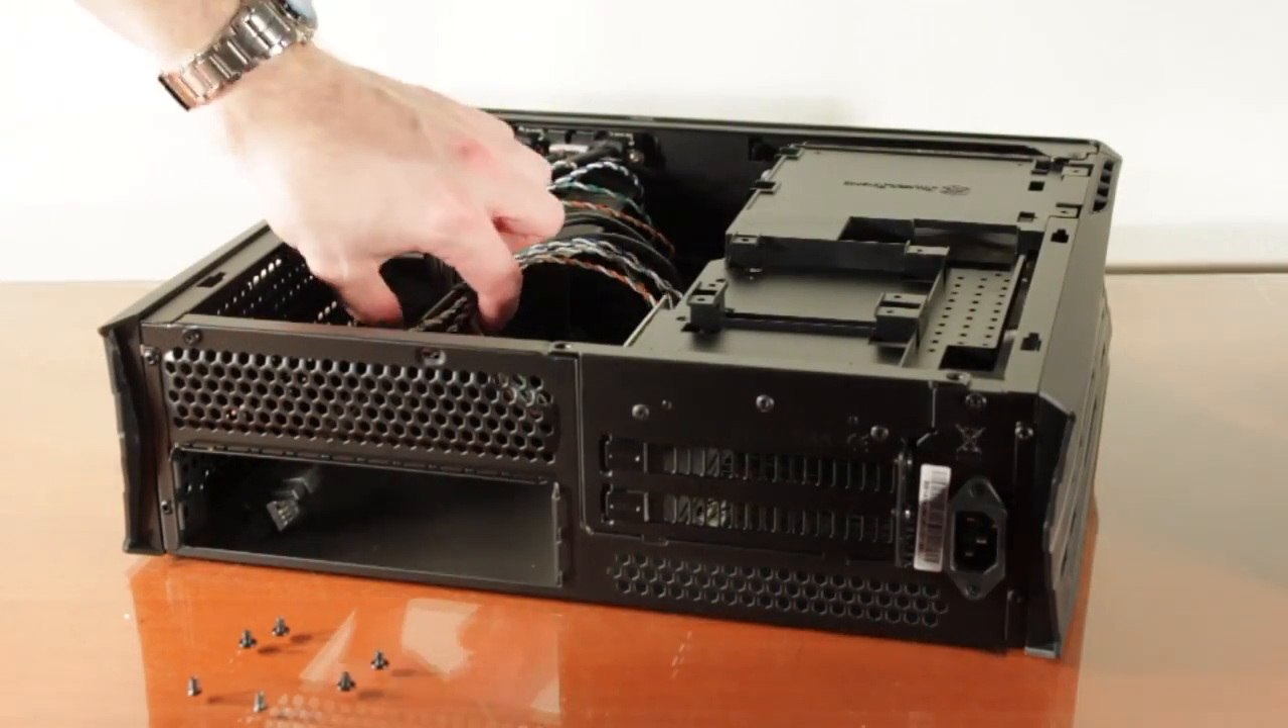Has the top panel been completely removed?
Yes.